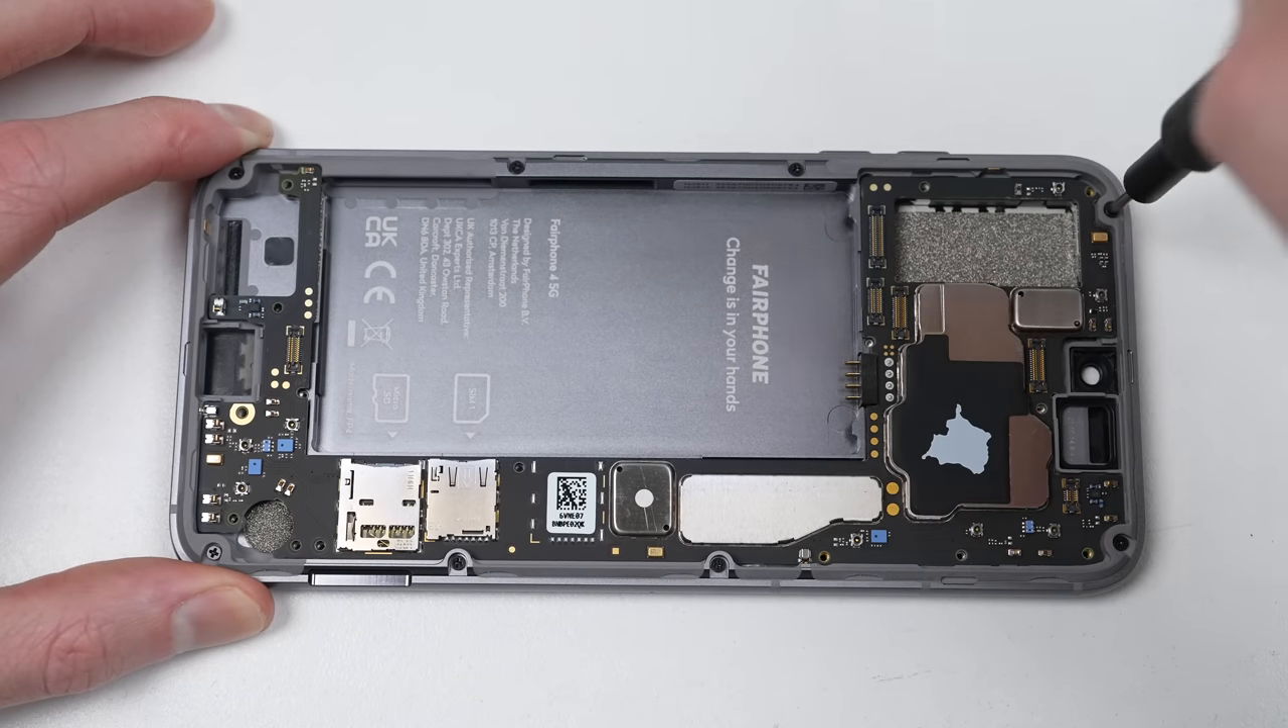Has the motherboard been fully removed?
No.